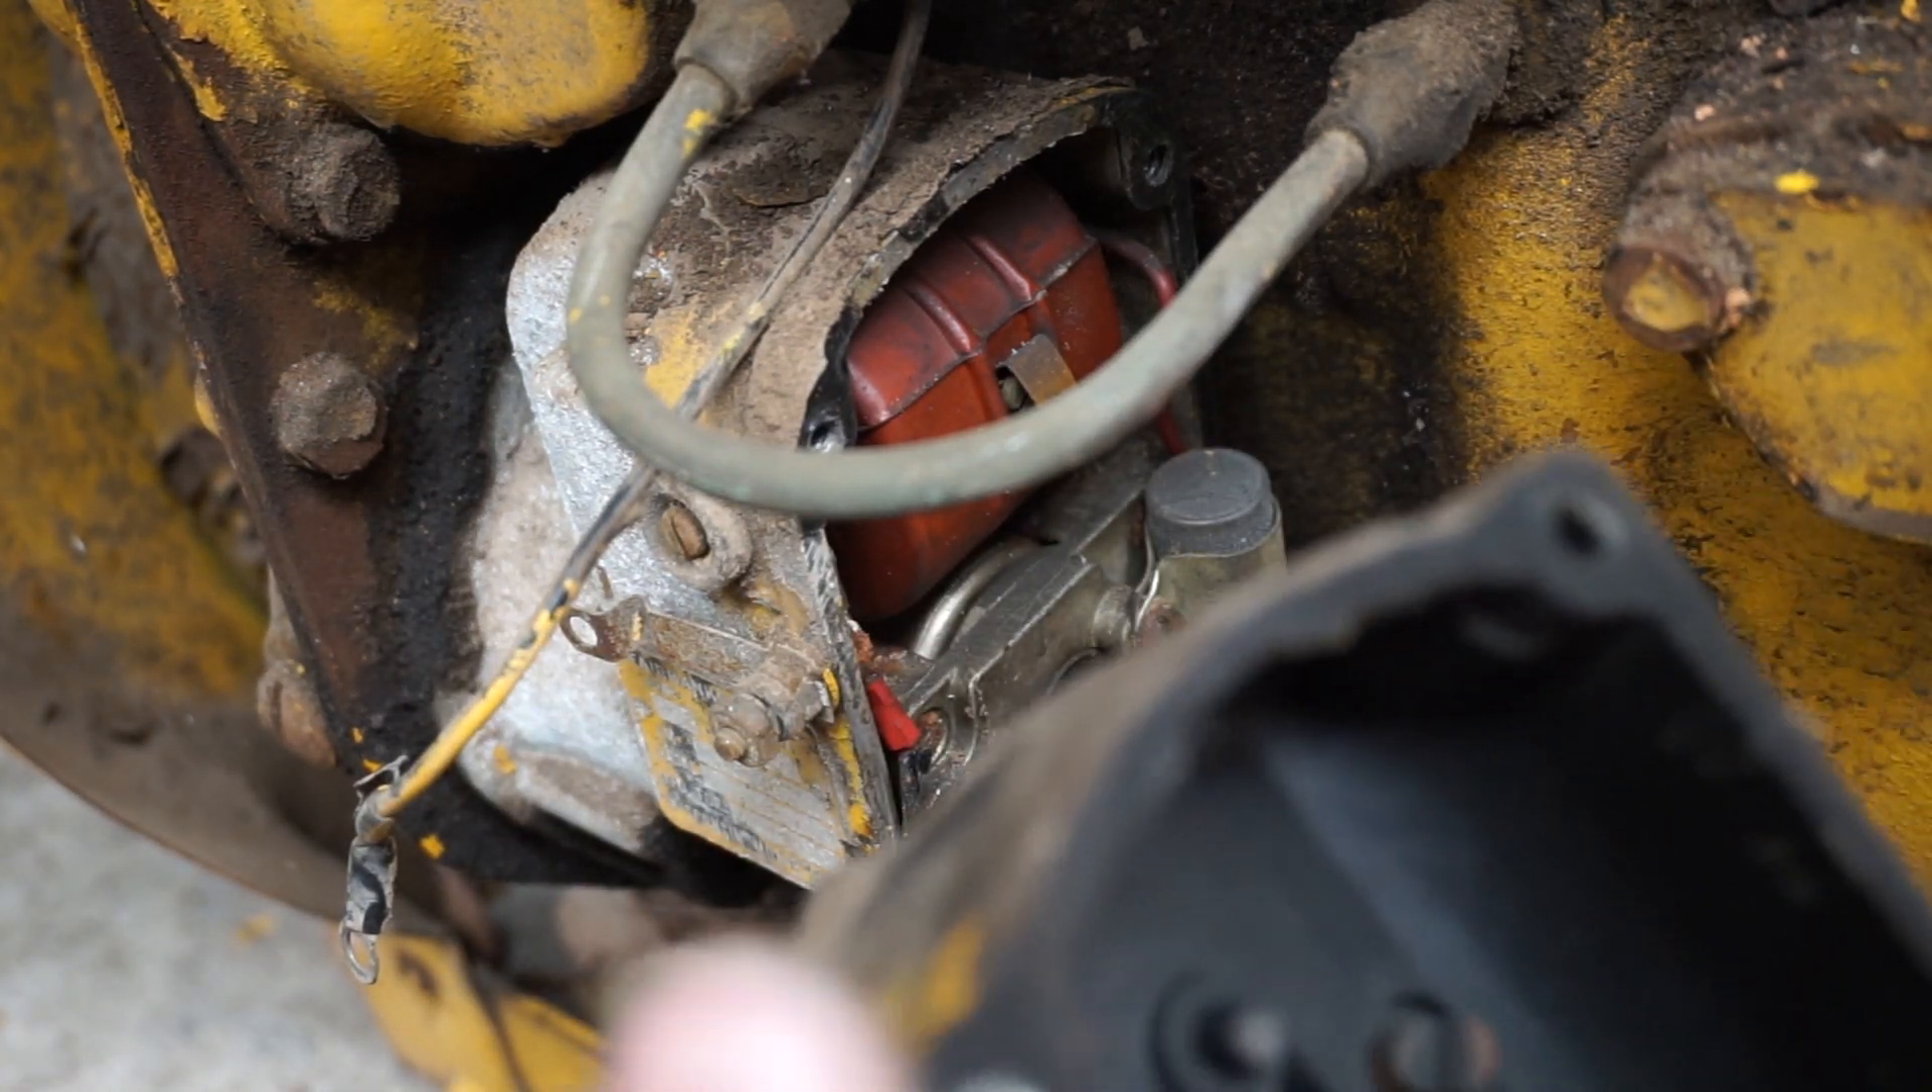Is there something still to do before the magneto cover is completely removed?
No.